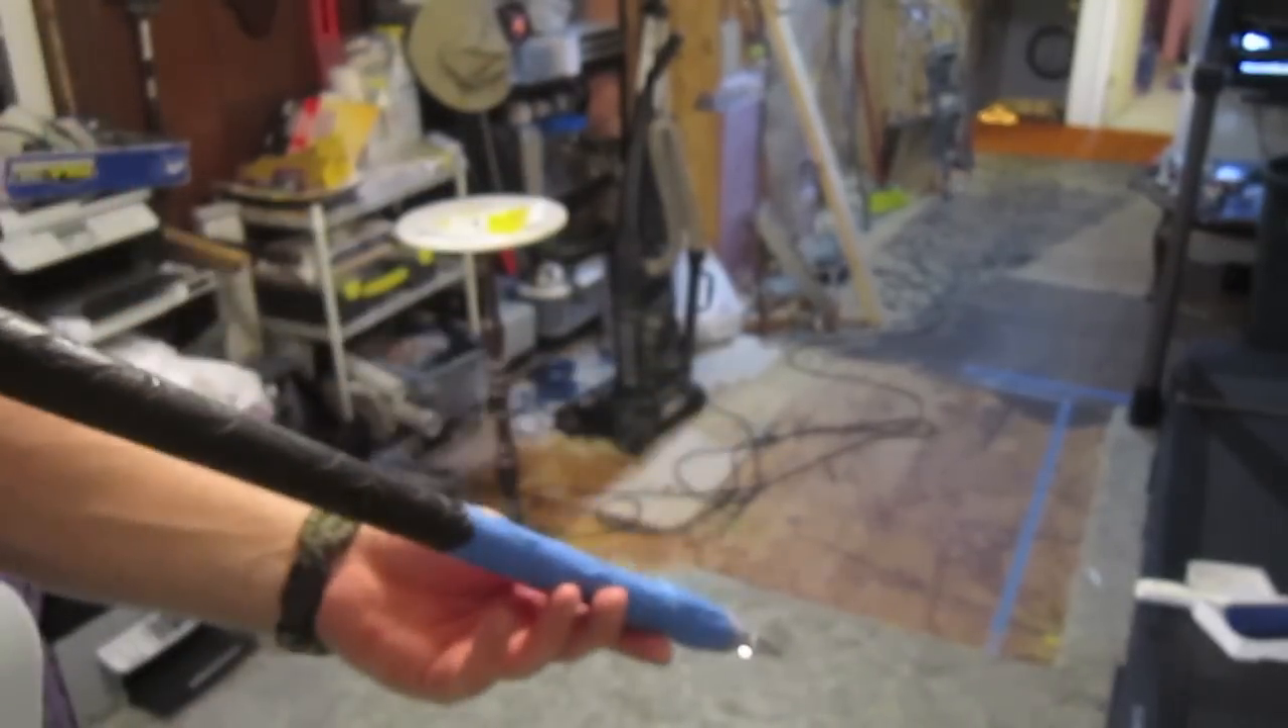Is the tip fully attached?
Yes.